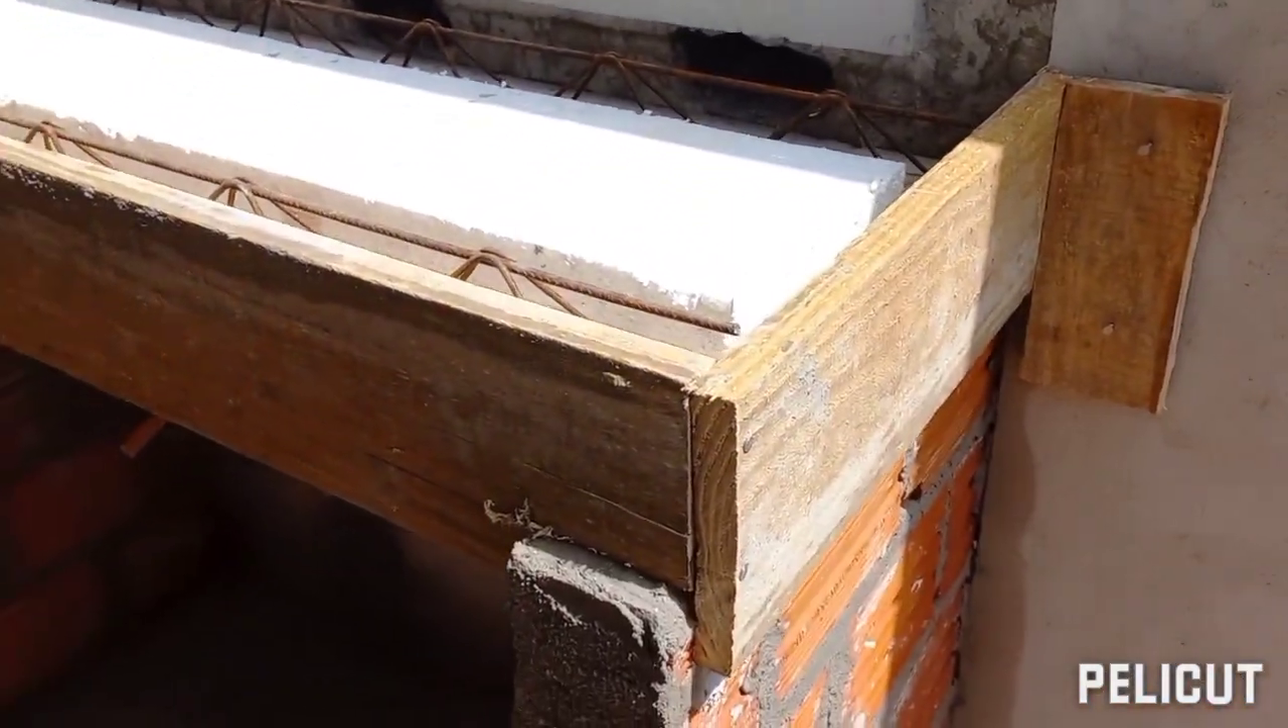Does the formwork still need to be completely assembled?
No.